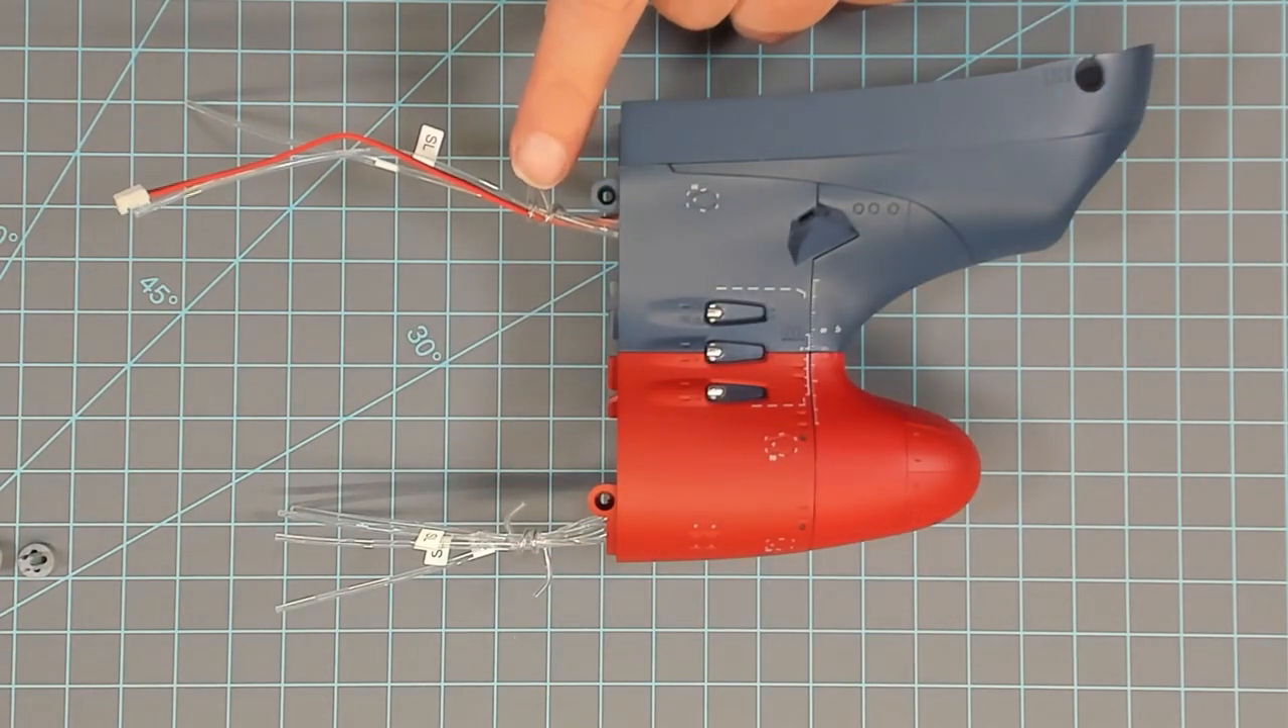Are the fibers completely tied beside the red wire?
Yes.